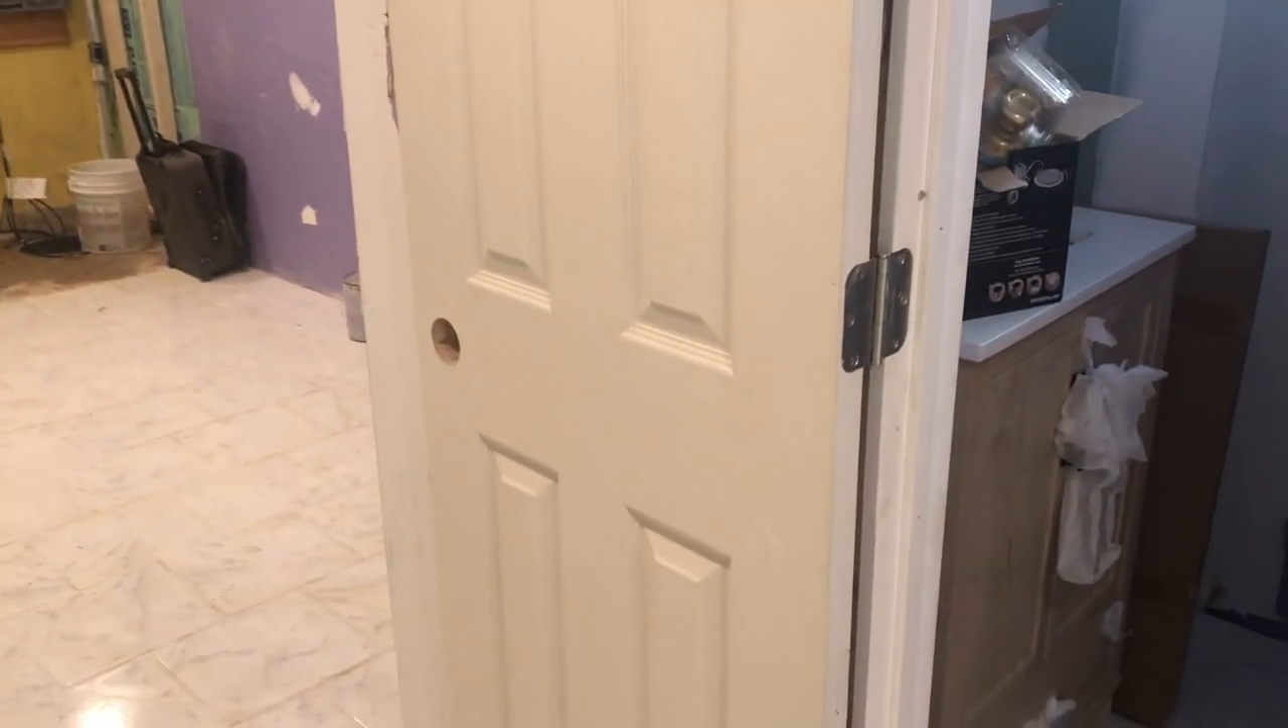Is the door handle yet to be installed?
Yes.